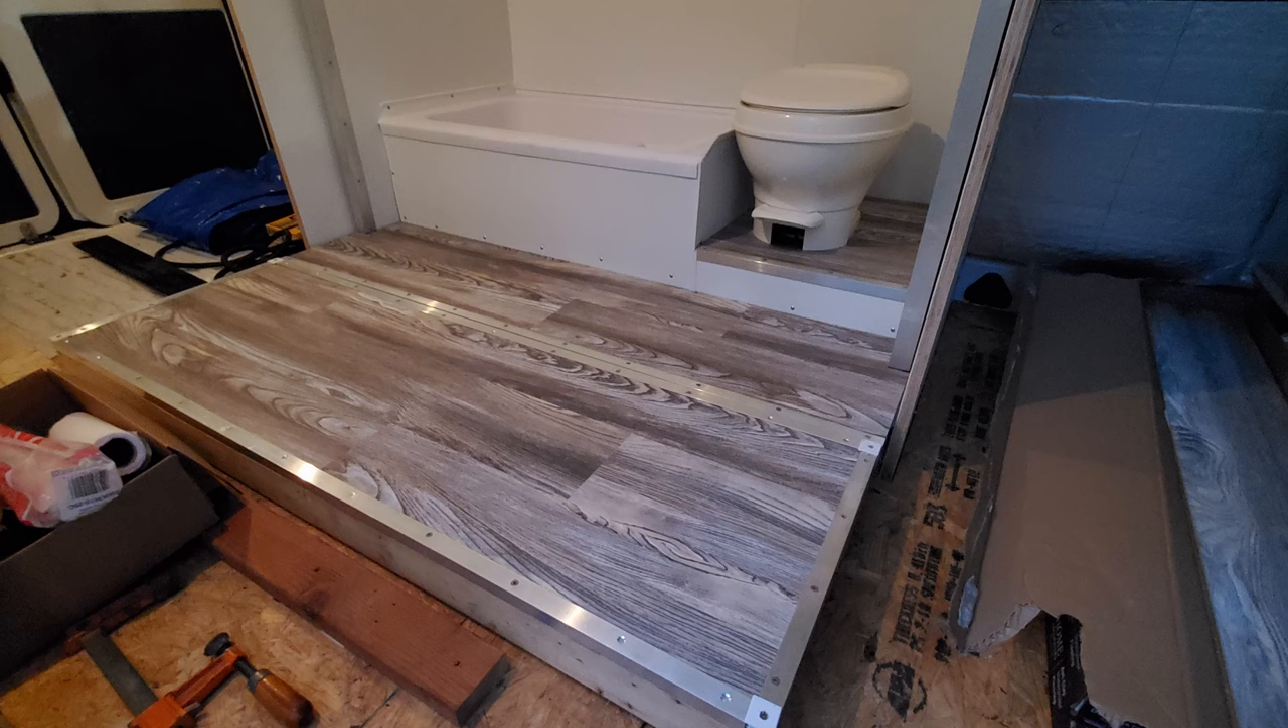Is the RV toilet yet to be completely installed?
No.